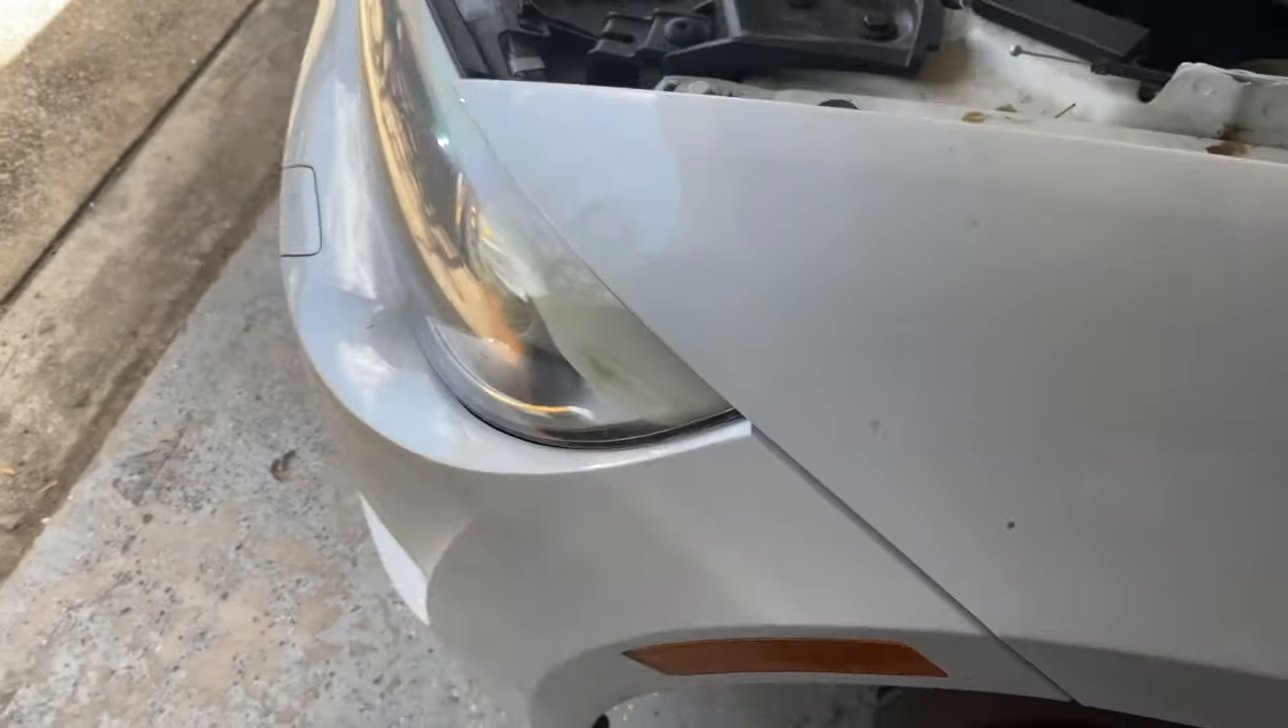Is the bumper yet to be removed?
Yes.